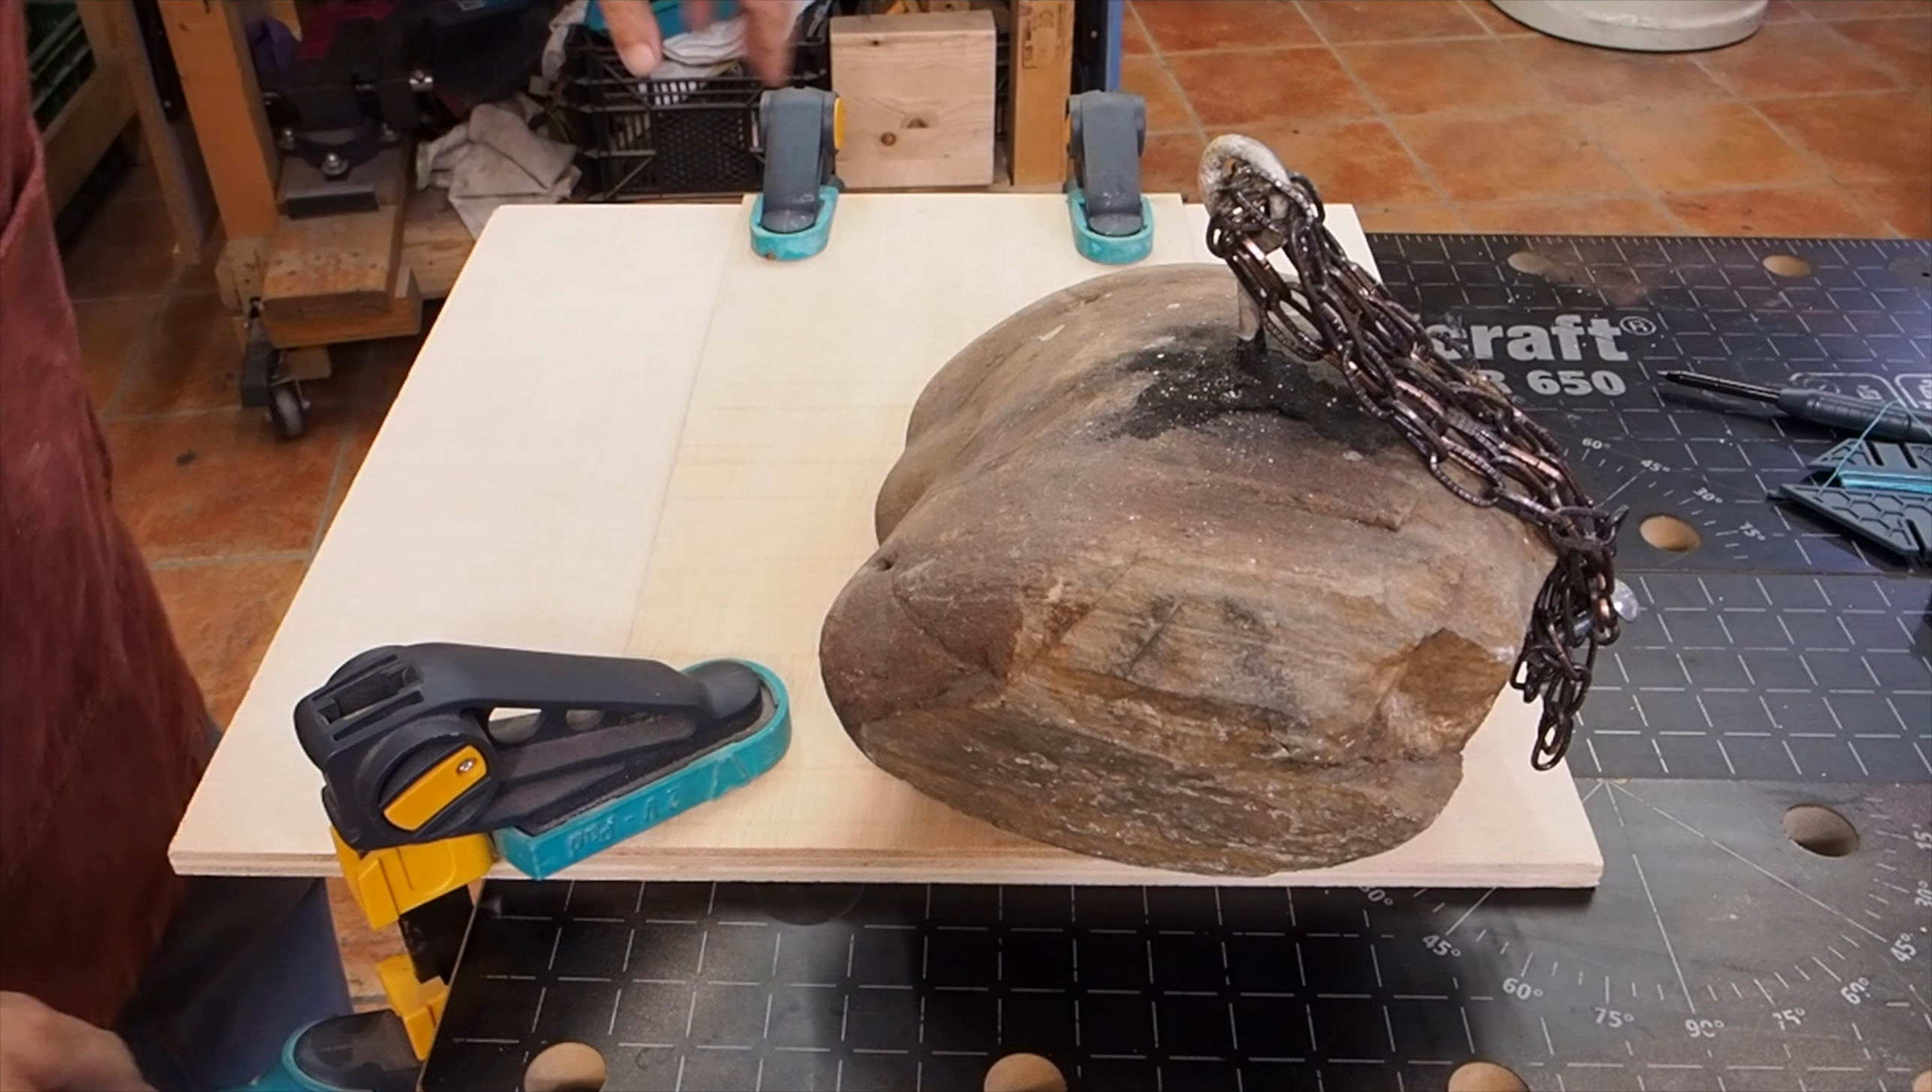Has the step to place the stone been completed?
Yes.